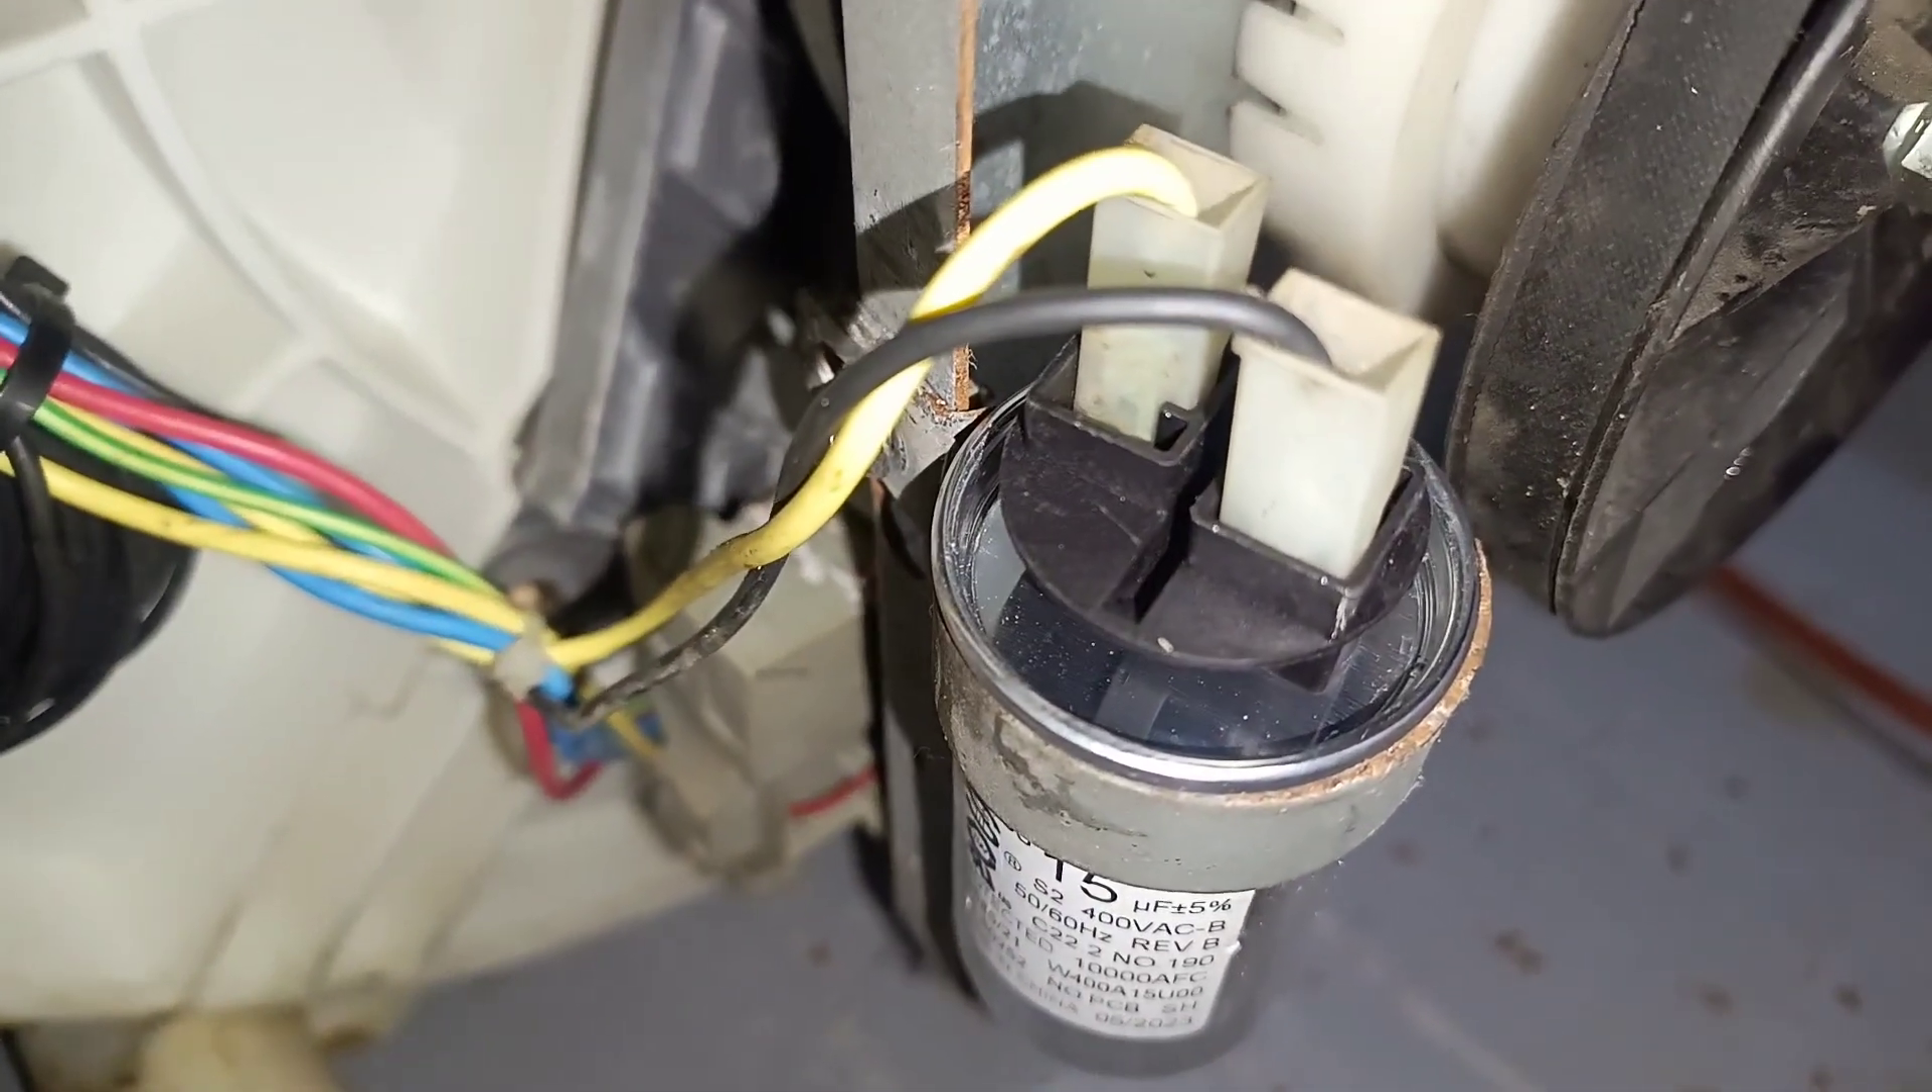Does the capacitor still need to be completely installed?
No.